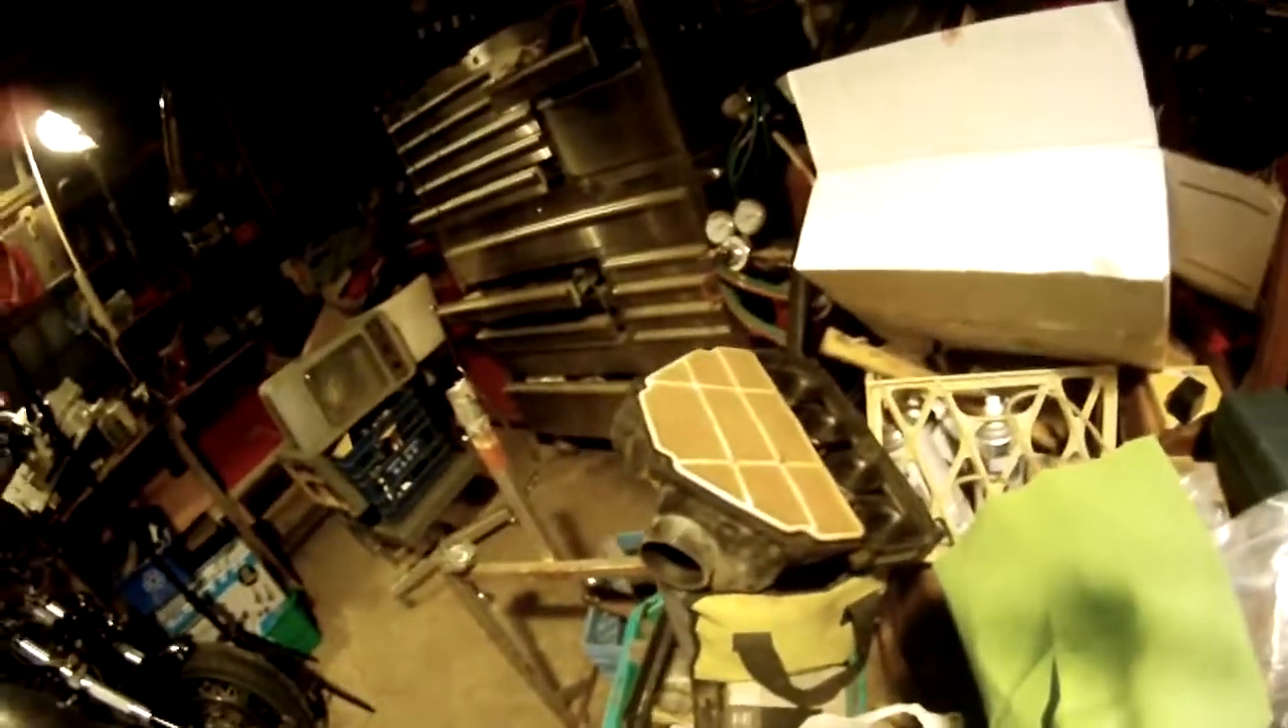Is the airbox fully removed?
Yes.